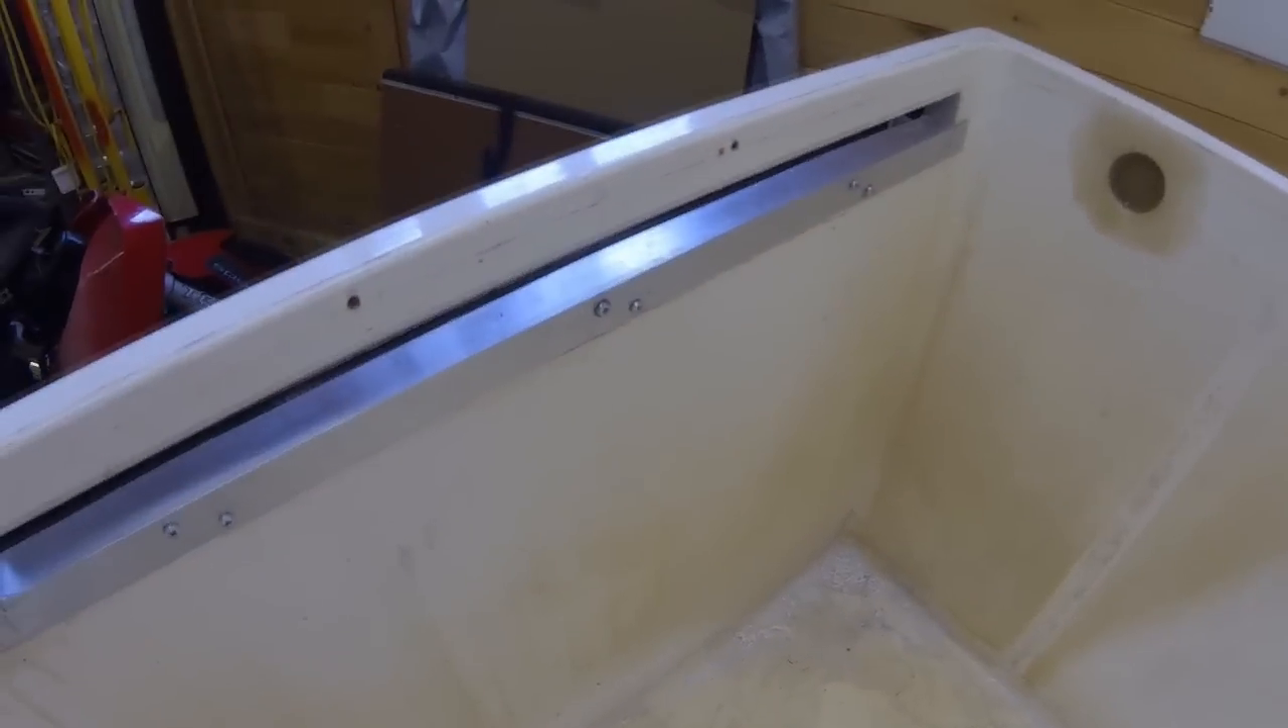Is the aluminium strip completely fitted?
Yes.